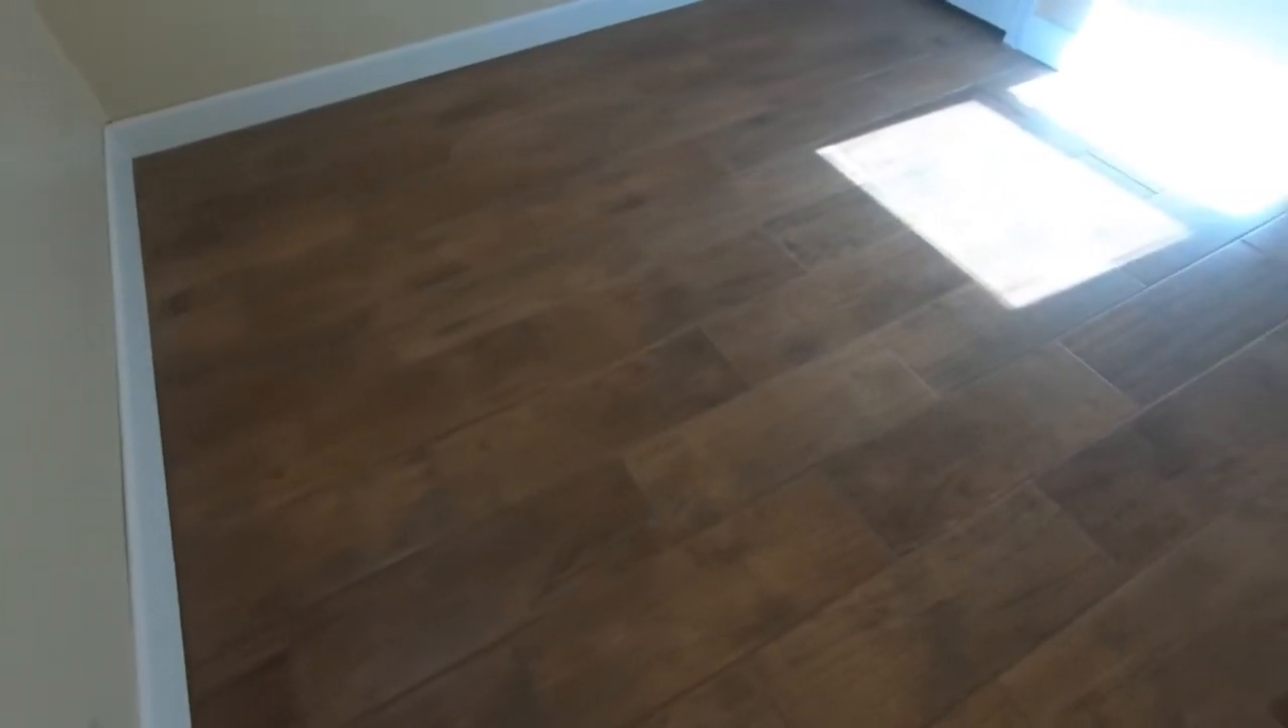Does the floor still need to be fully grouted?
No.